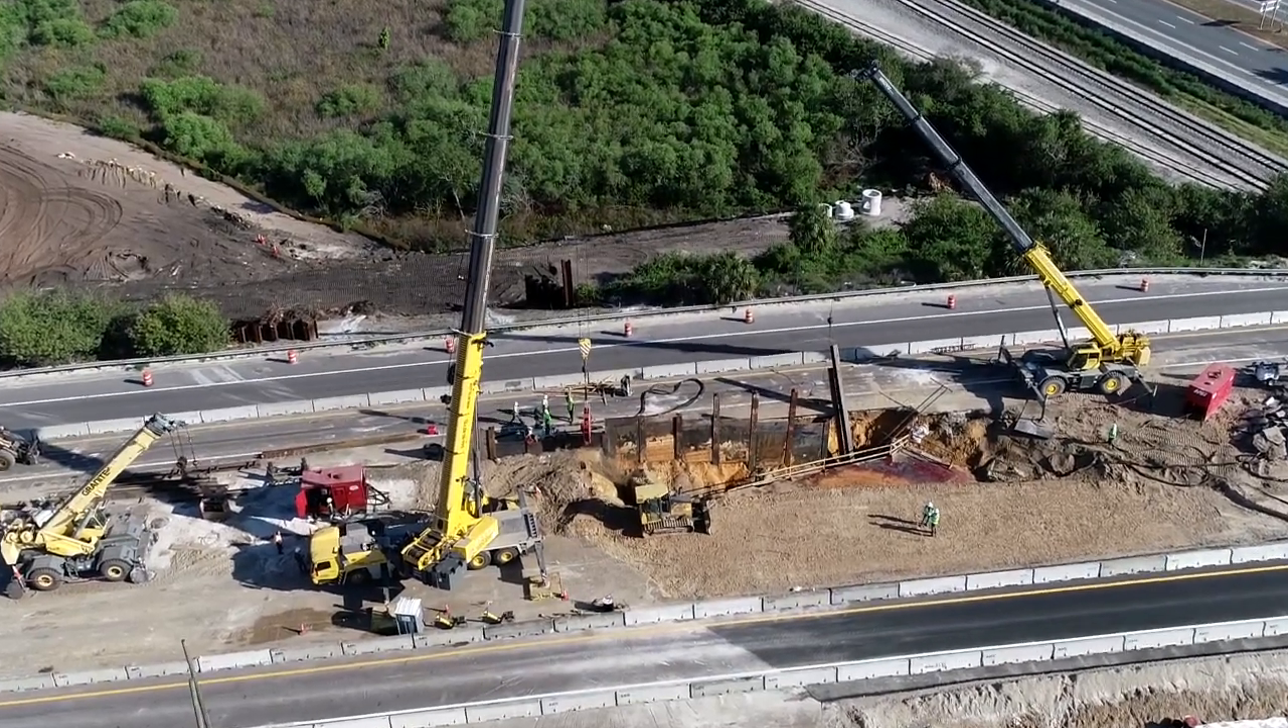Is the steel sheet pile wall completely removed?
No.